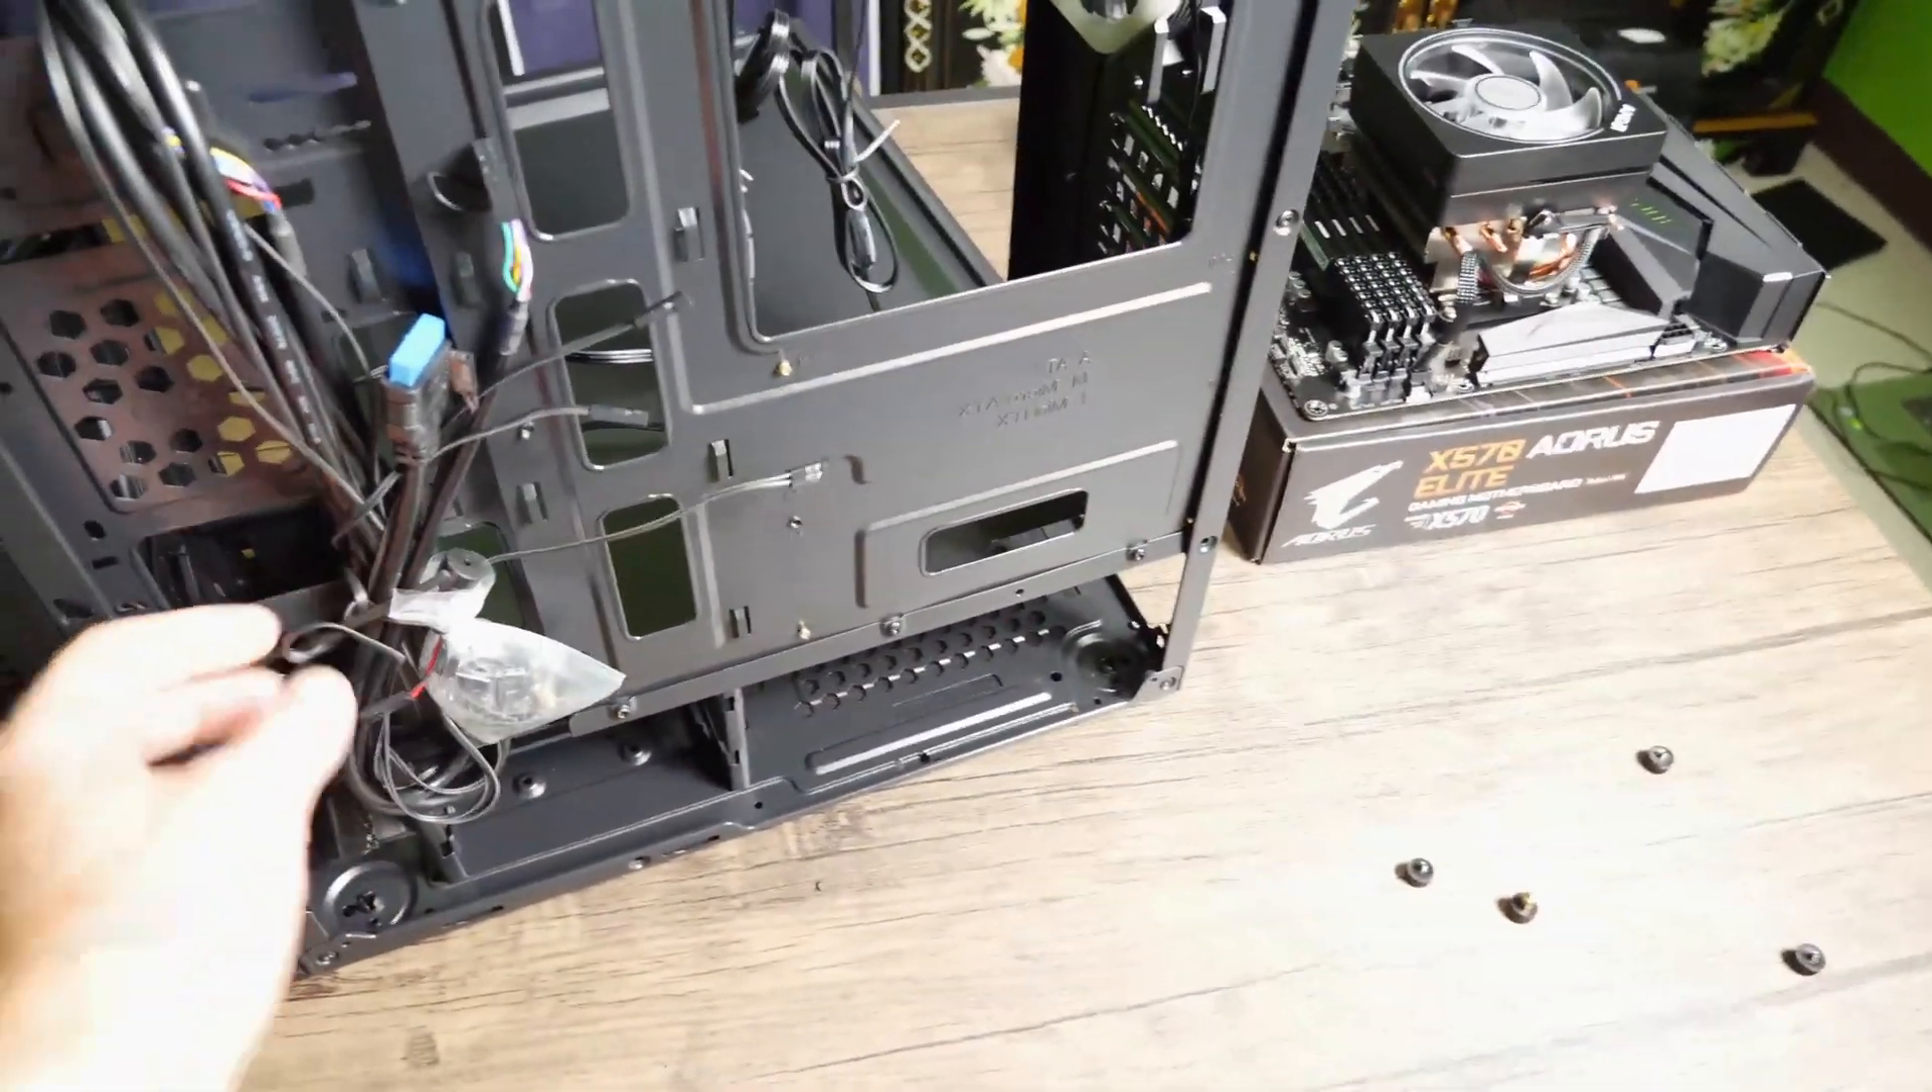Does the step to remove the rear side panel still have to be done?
No.